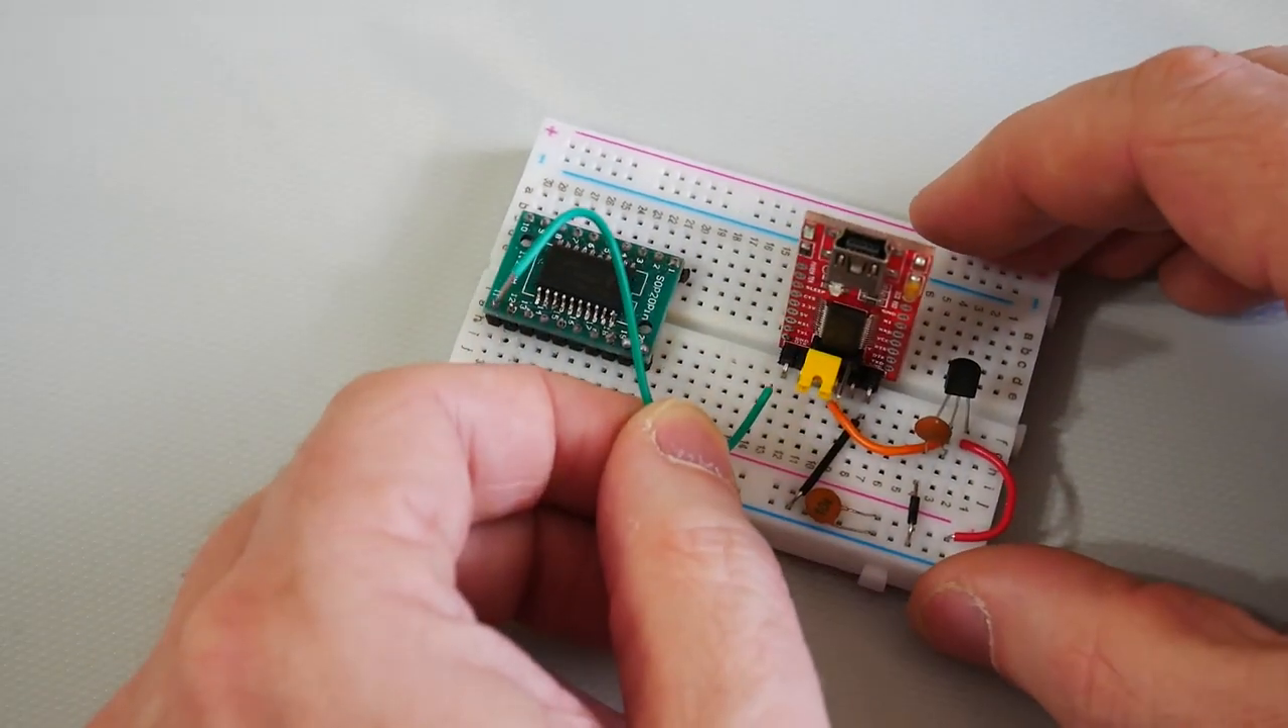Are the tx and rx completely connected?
No.